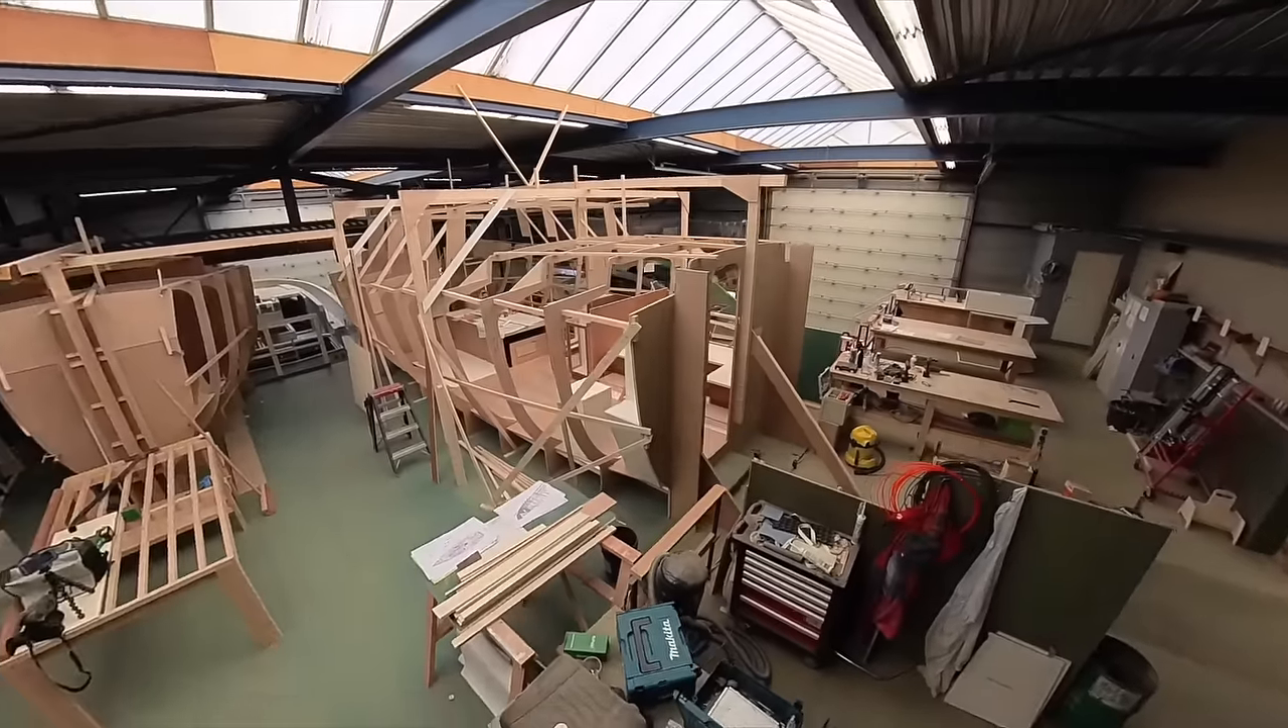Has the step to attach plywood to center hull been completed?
No.